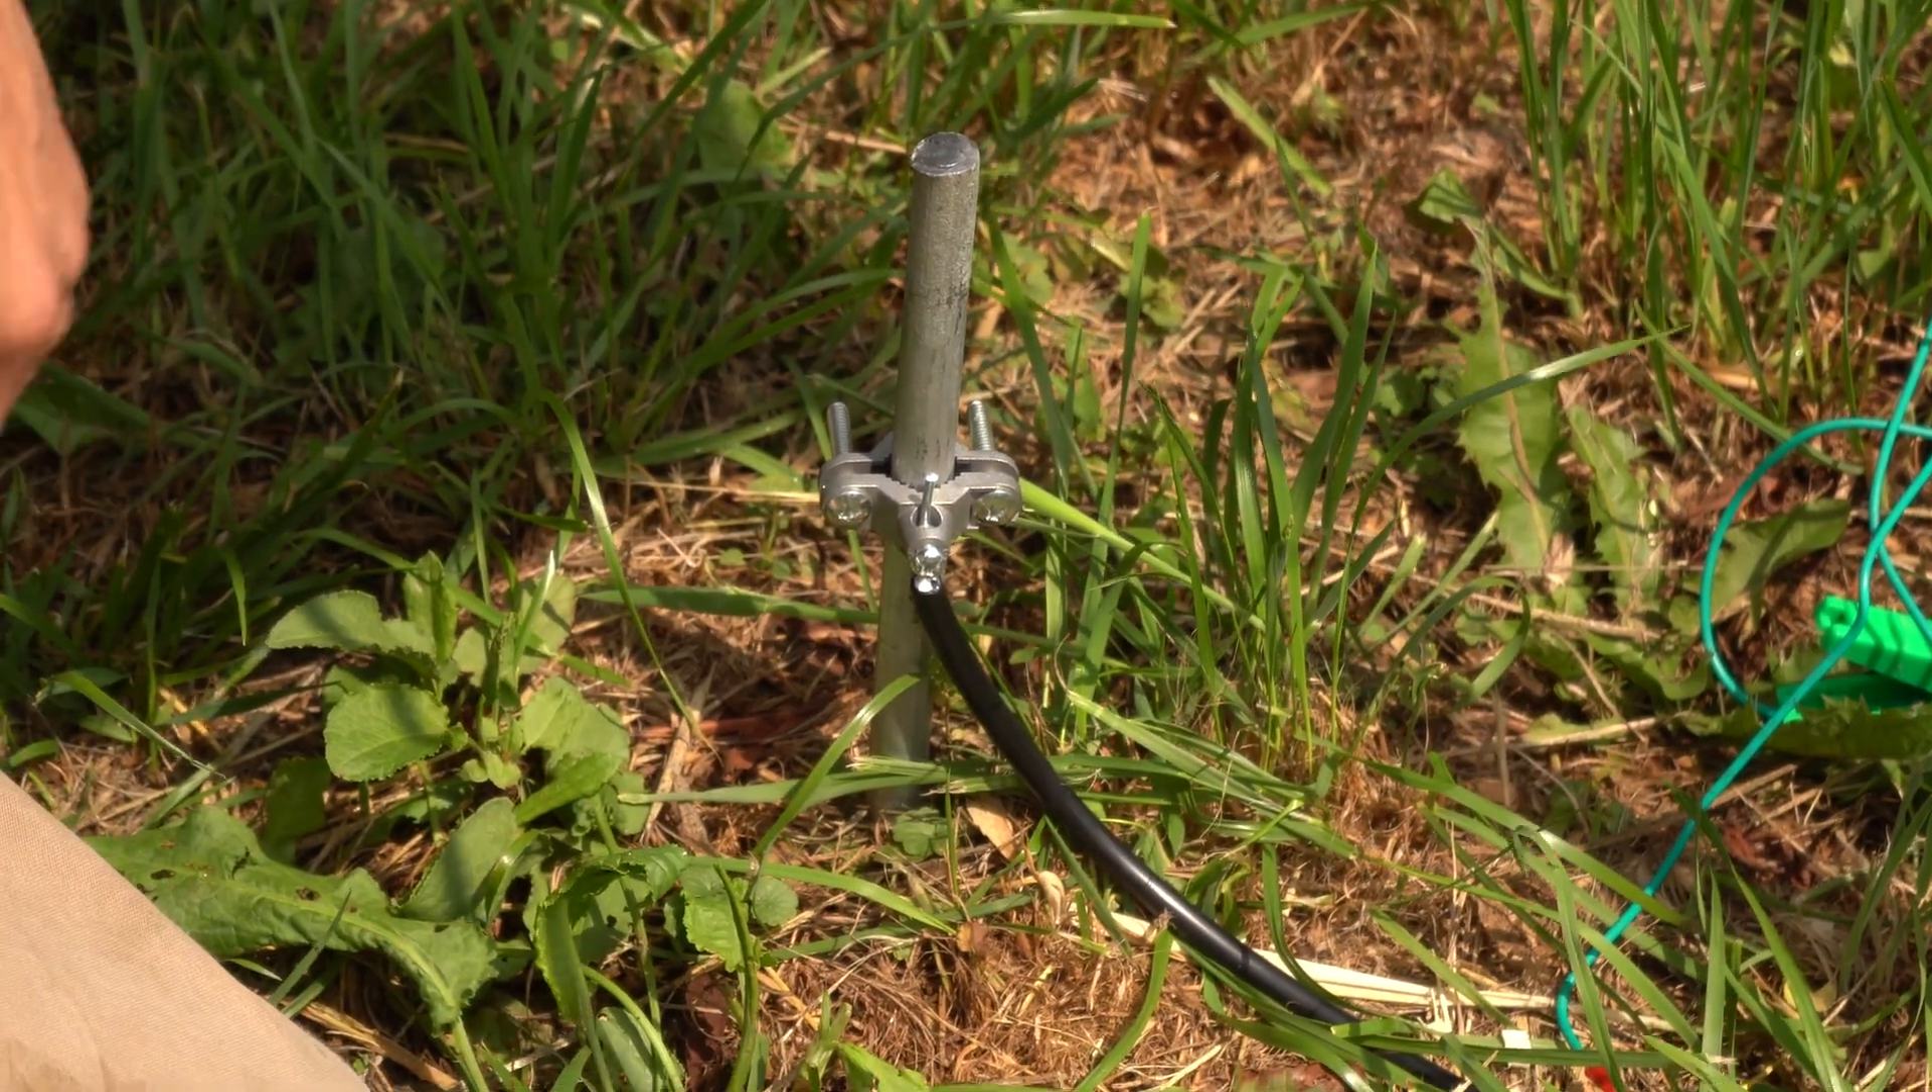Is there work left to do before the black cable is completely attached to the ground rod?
No.